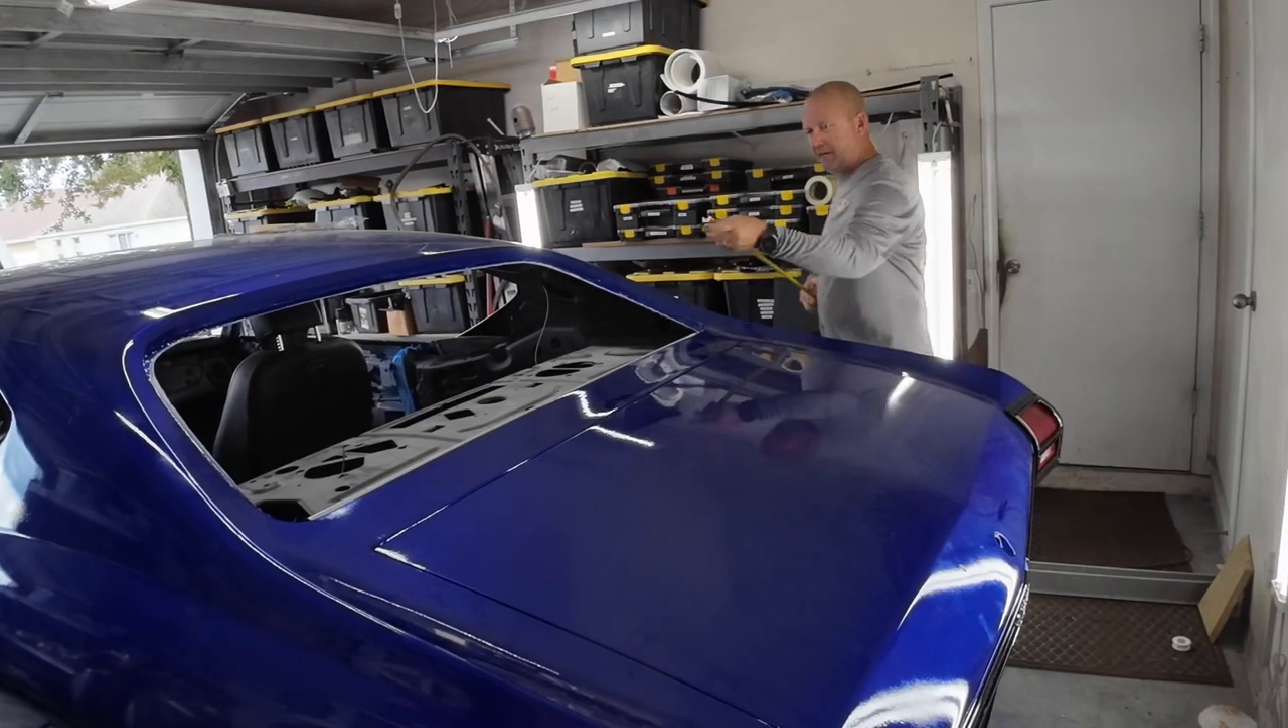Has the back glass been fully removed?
Yes.